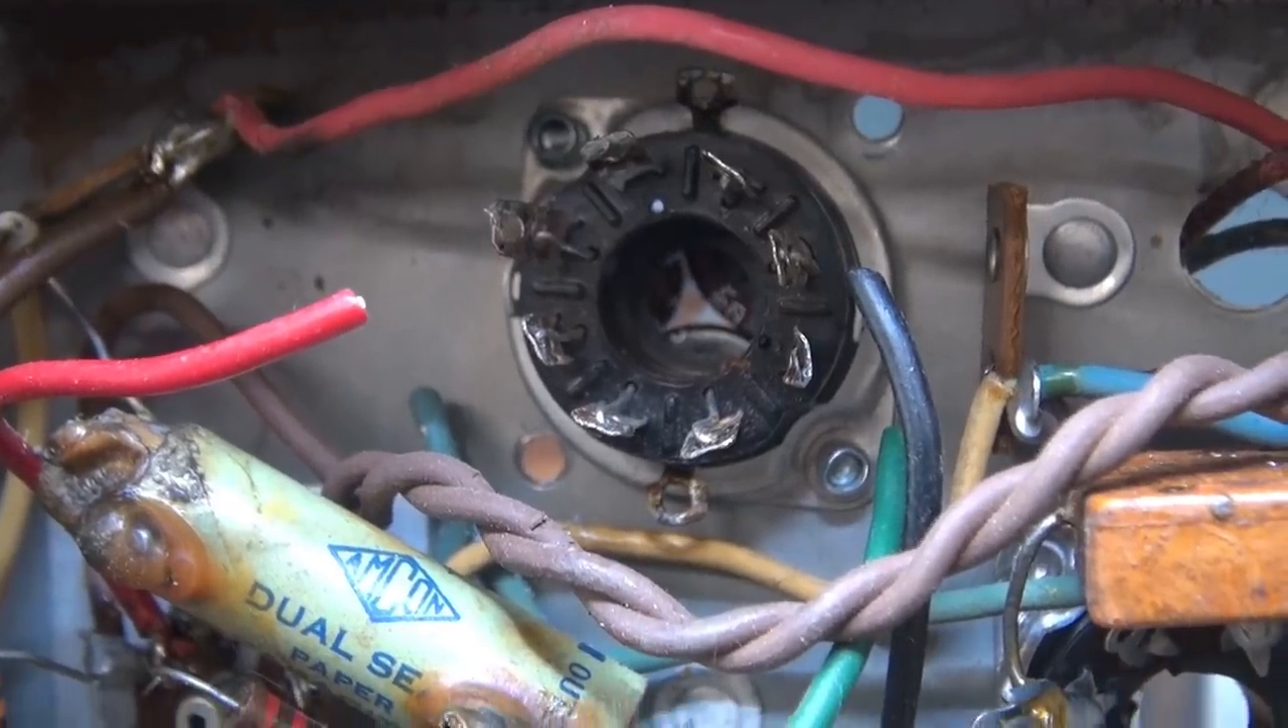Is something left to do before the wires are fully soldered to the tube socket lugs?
Yes.